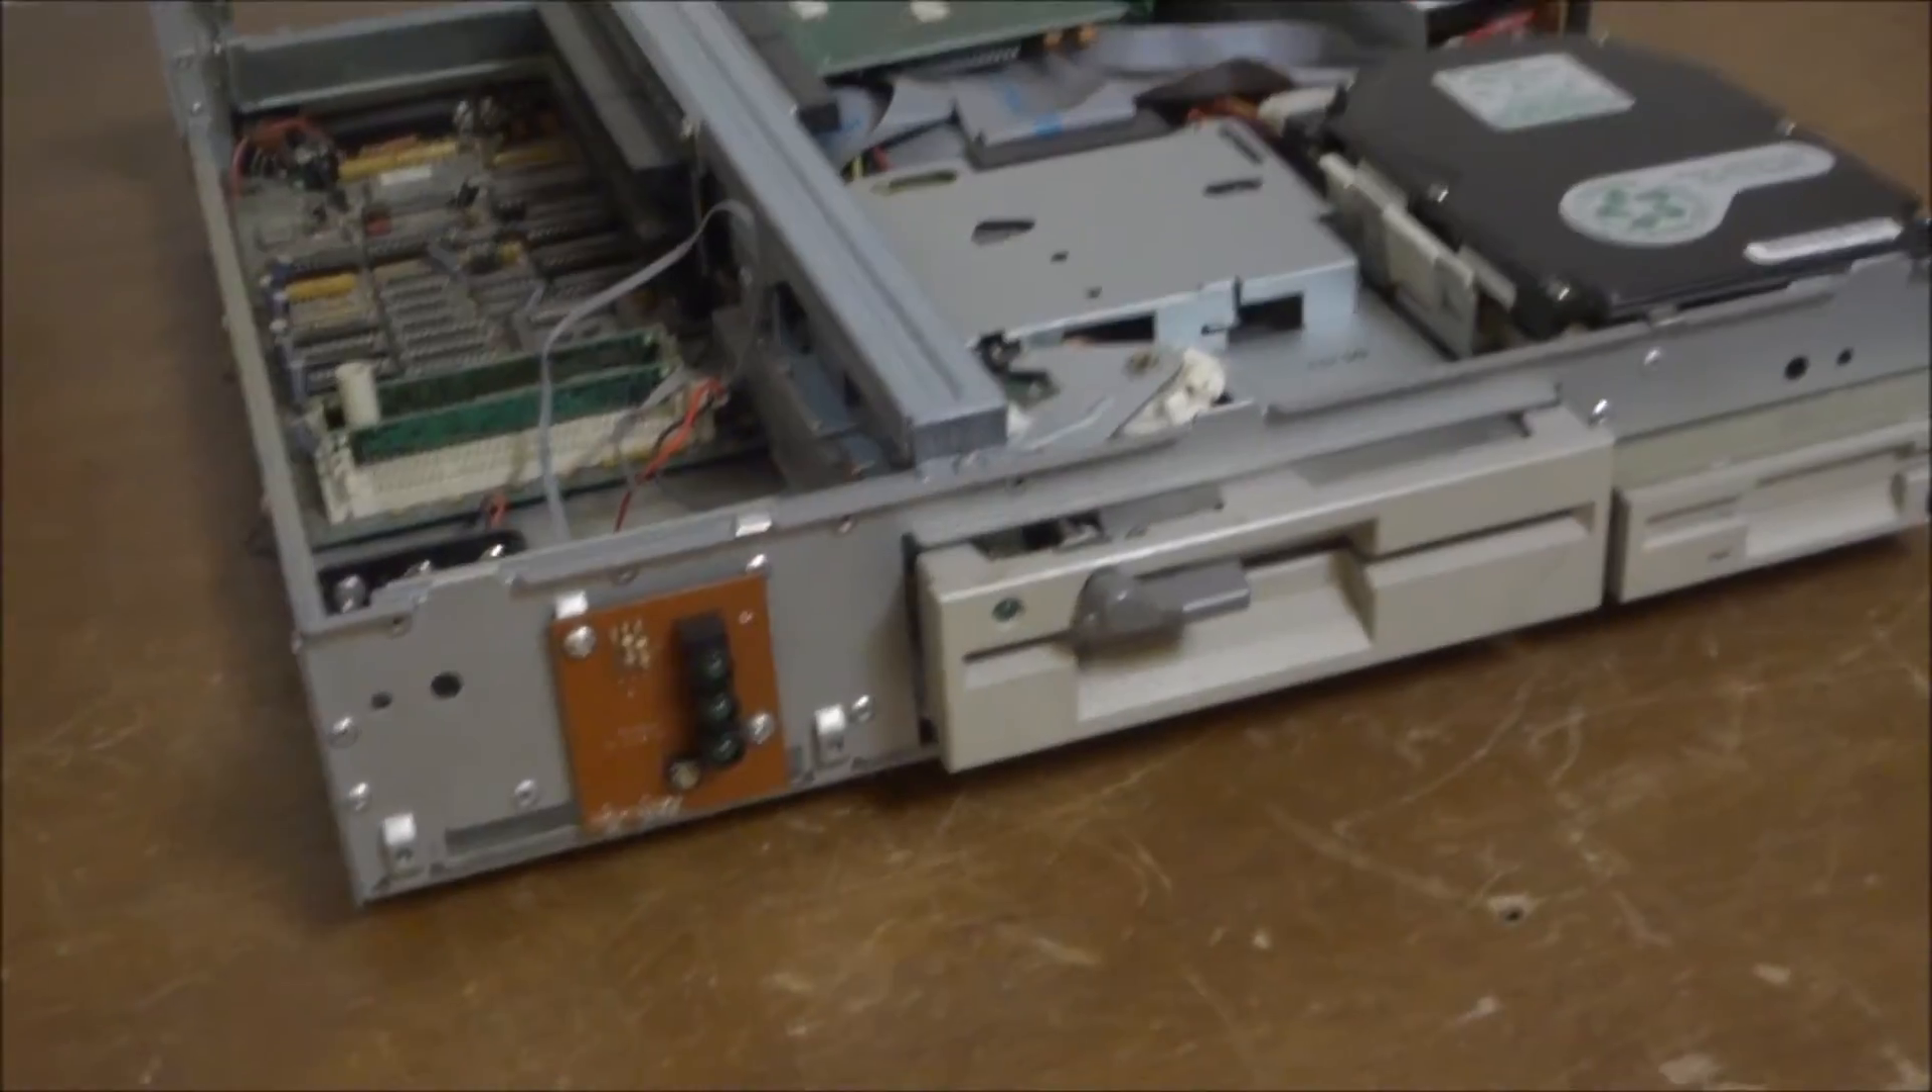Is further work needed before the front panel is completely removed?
No.